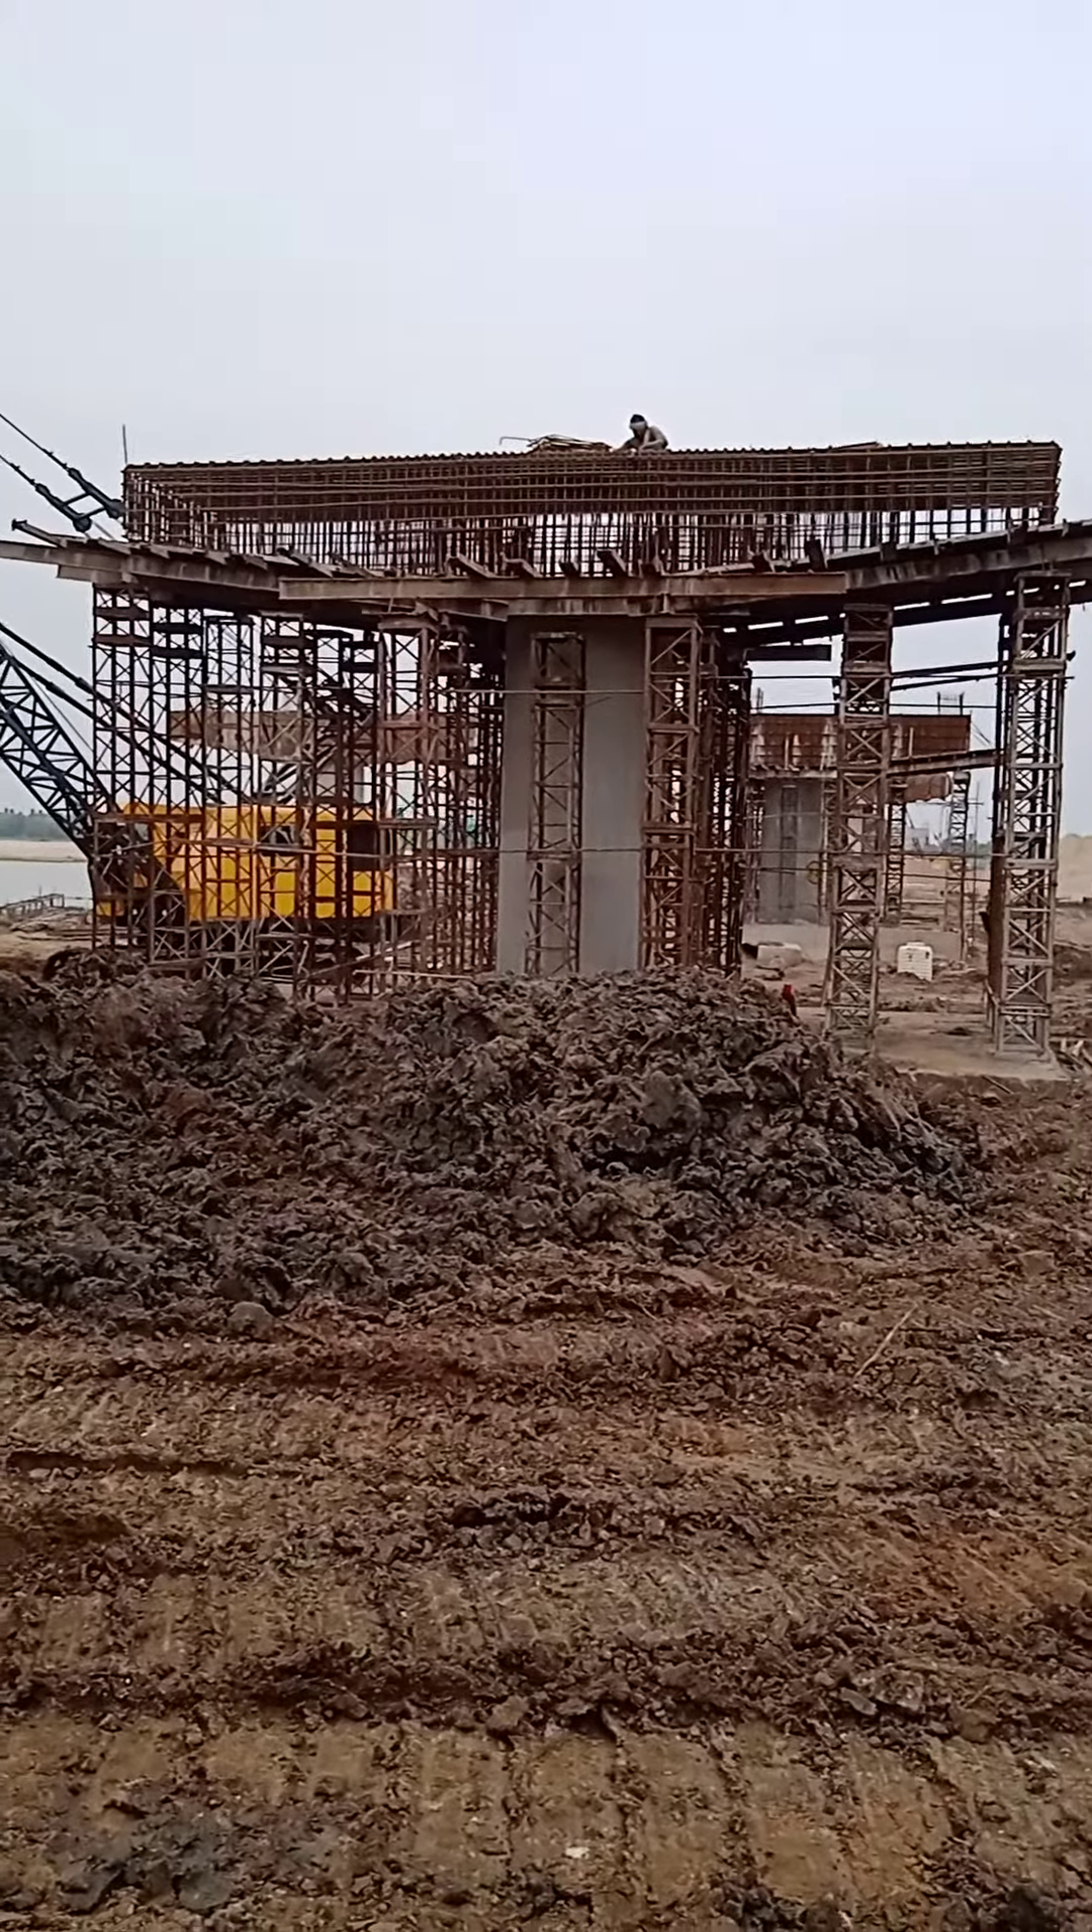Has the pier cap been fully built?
No.